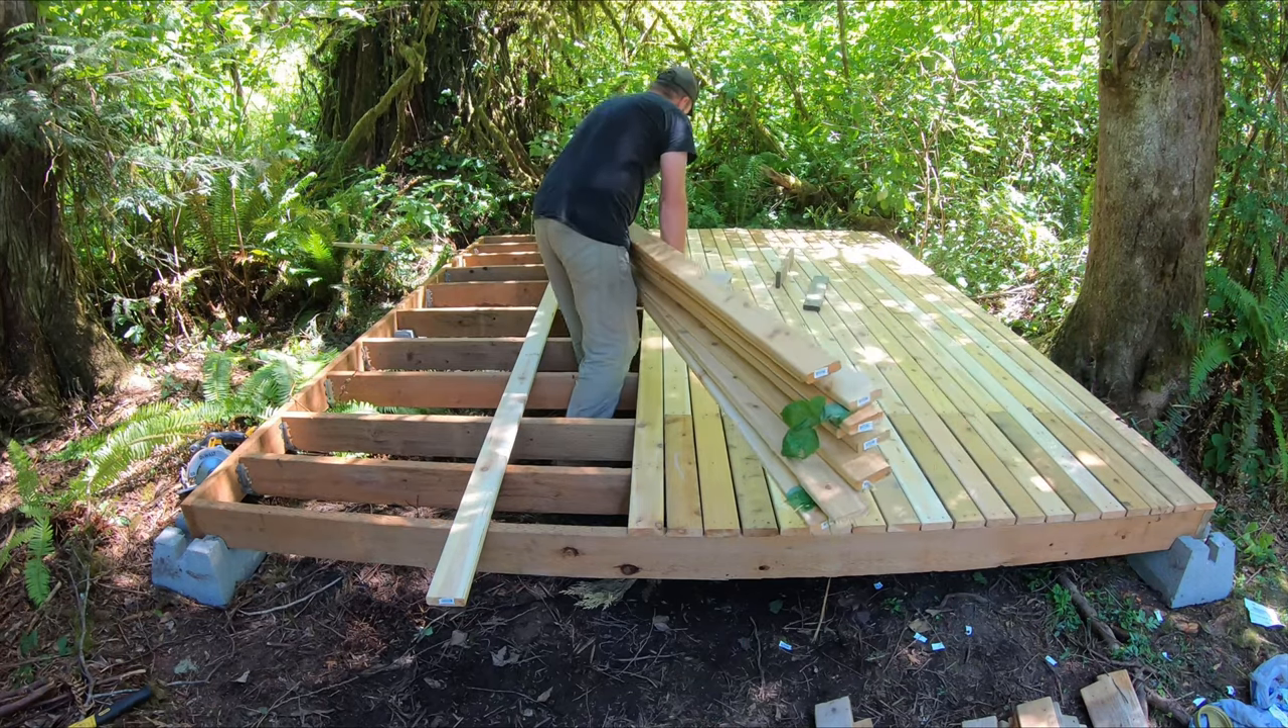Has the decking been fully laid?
No.